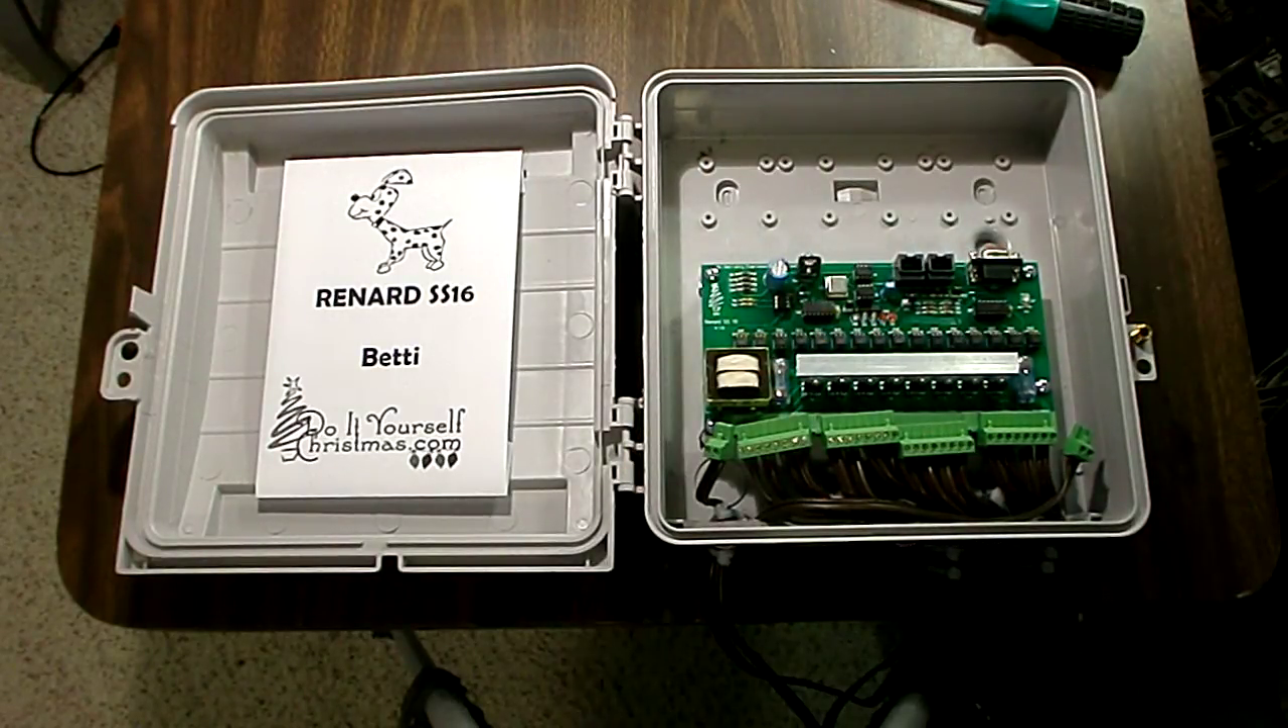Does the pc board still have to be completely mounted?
No.